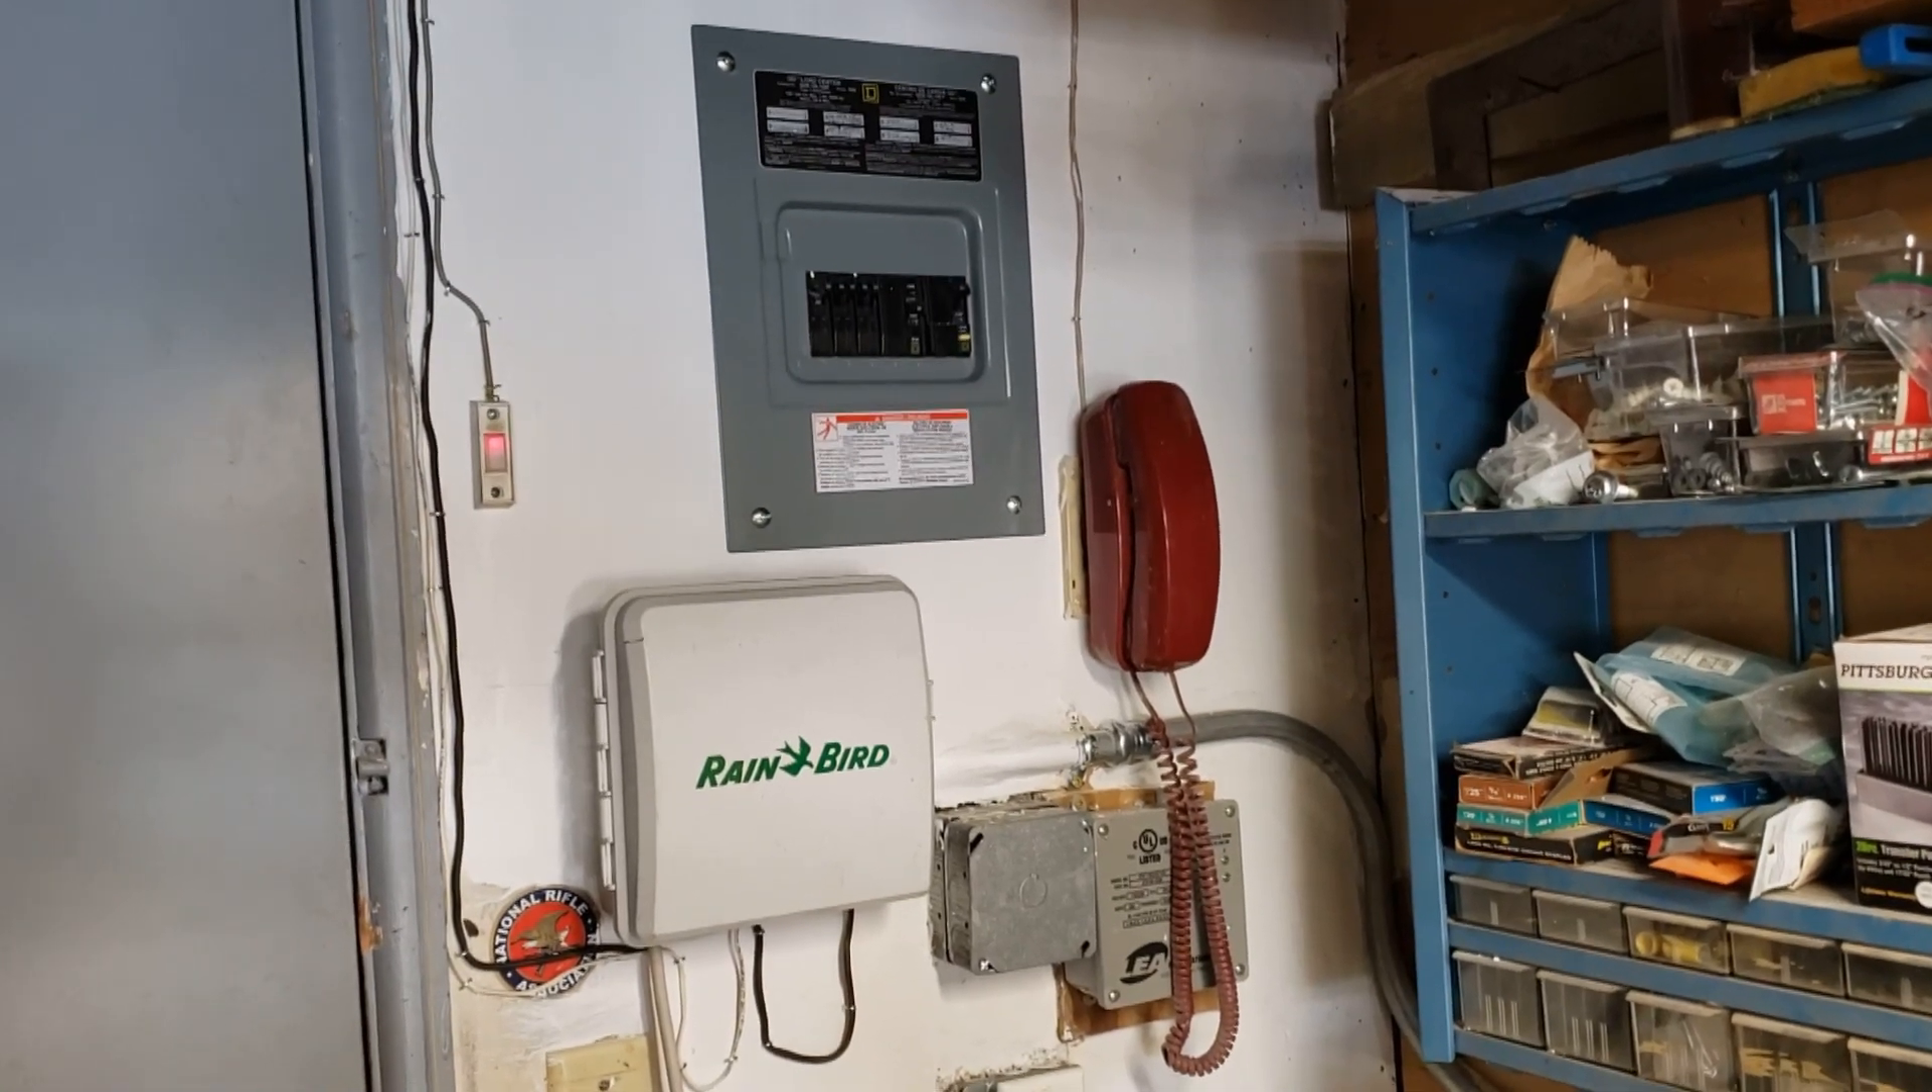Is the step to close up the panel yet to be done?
No.